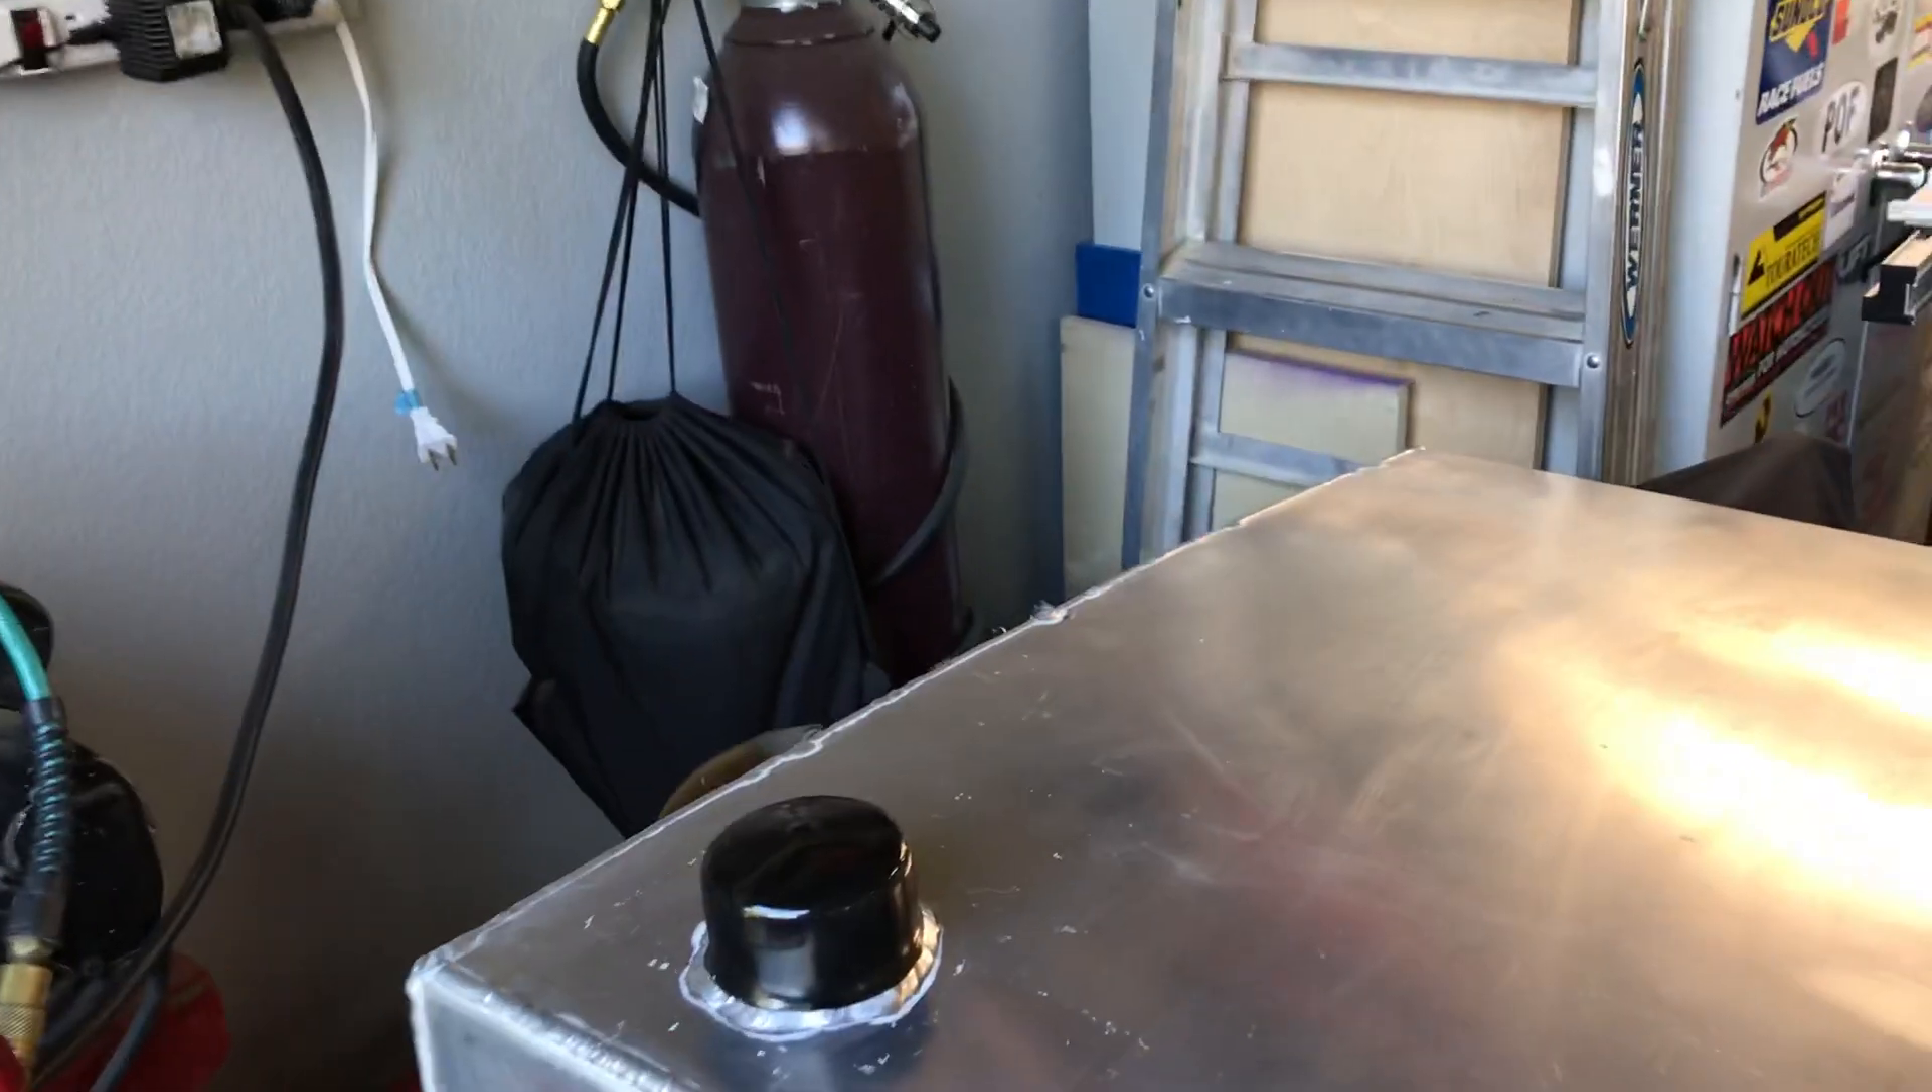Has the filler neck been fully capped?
Yes.